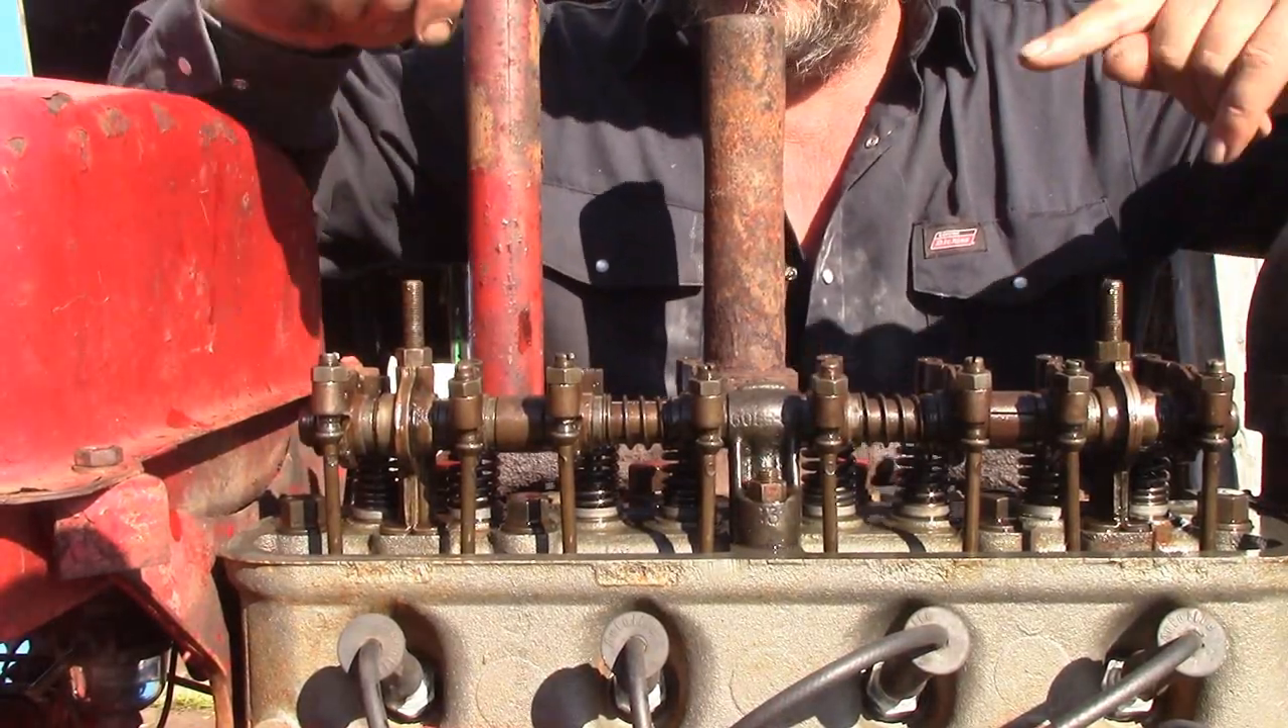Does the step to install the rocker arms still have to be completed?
No.